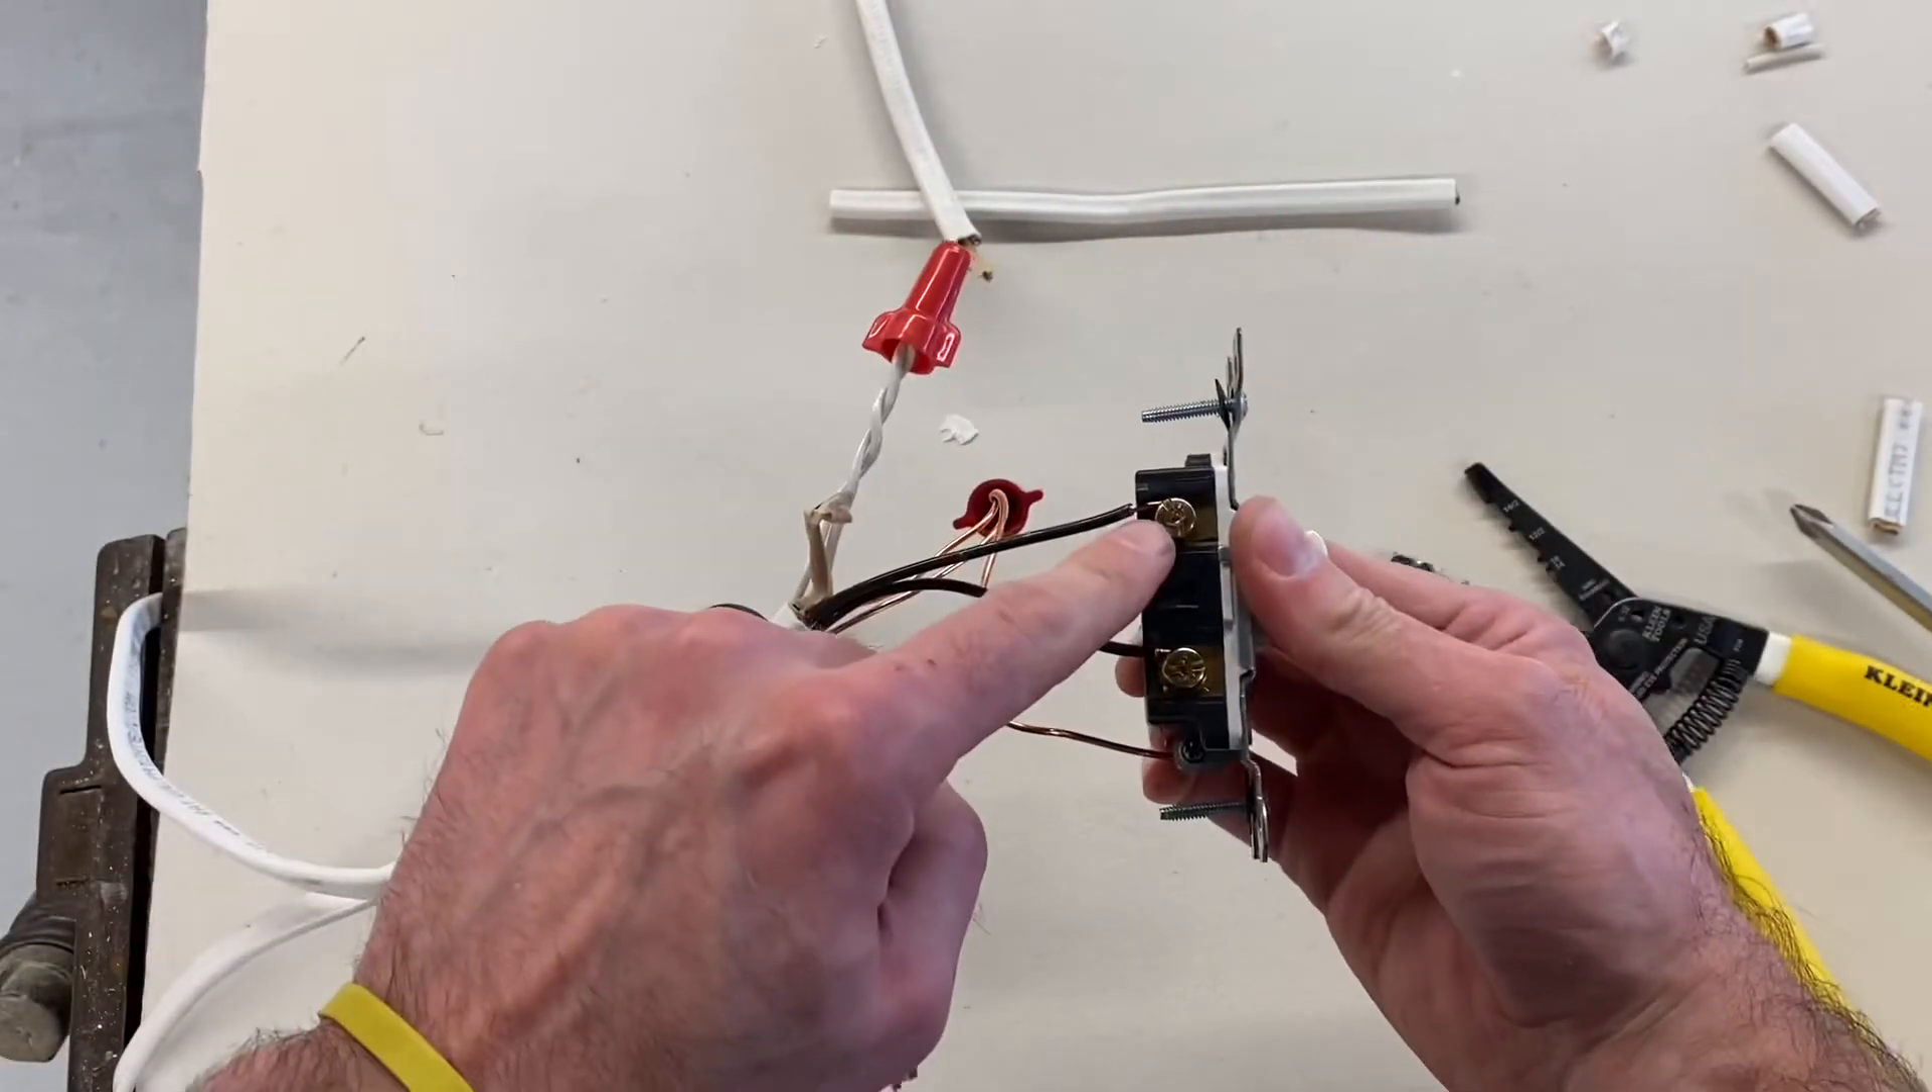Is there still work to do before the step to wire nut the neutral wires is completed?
No.